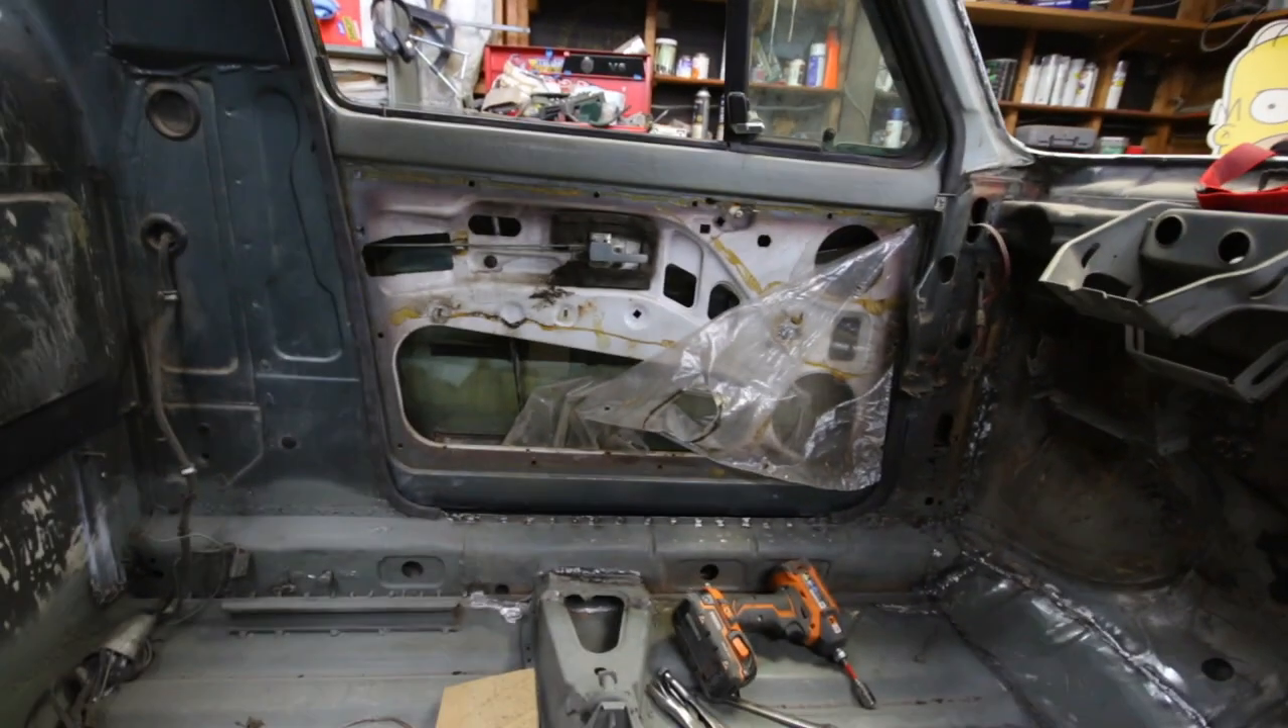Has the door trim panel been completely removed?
Yes.